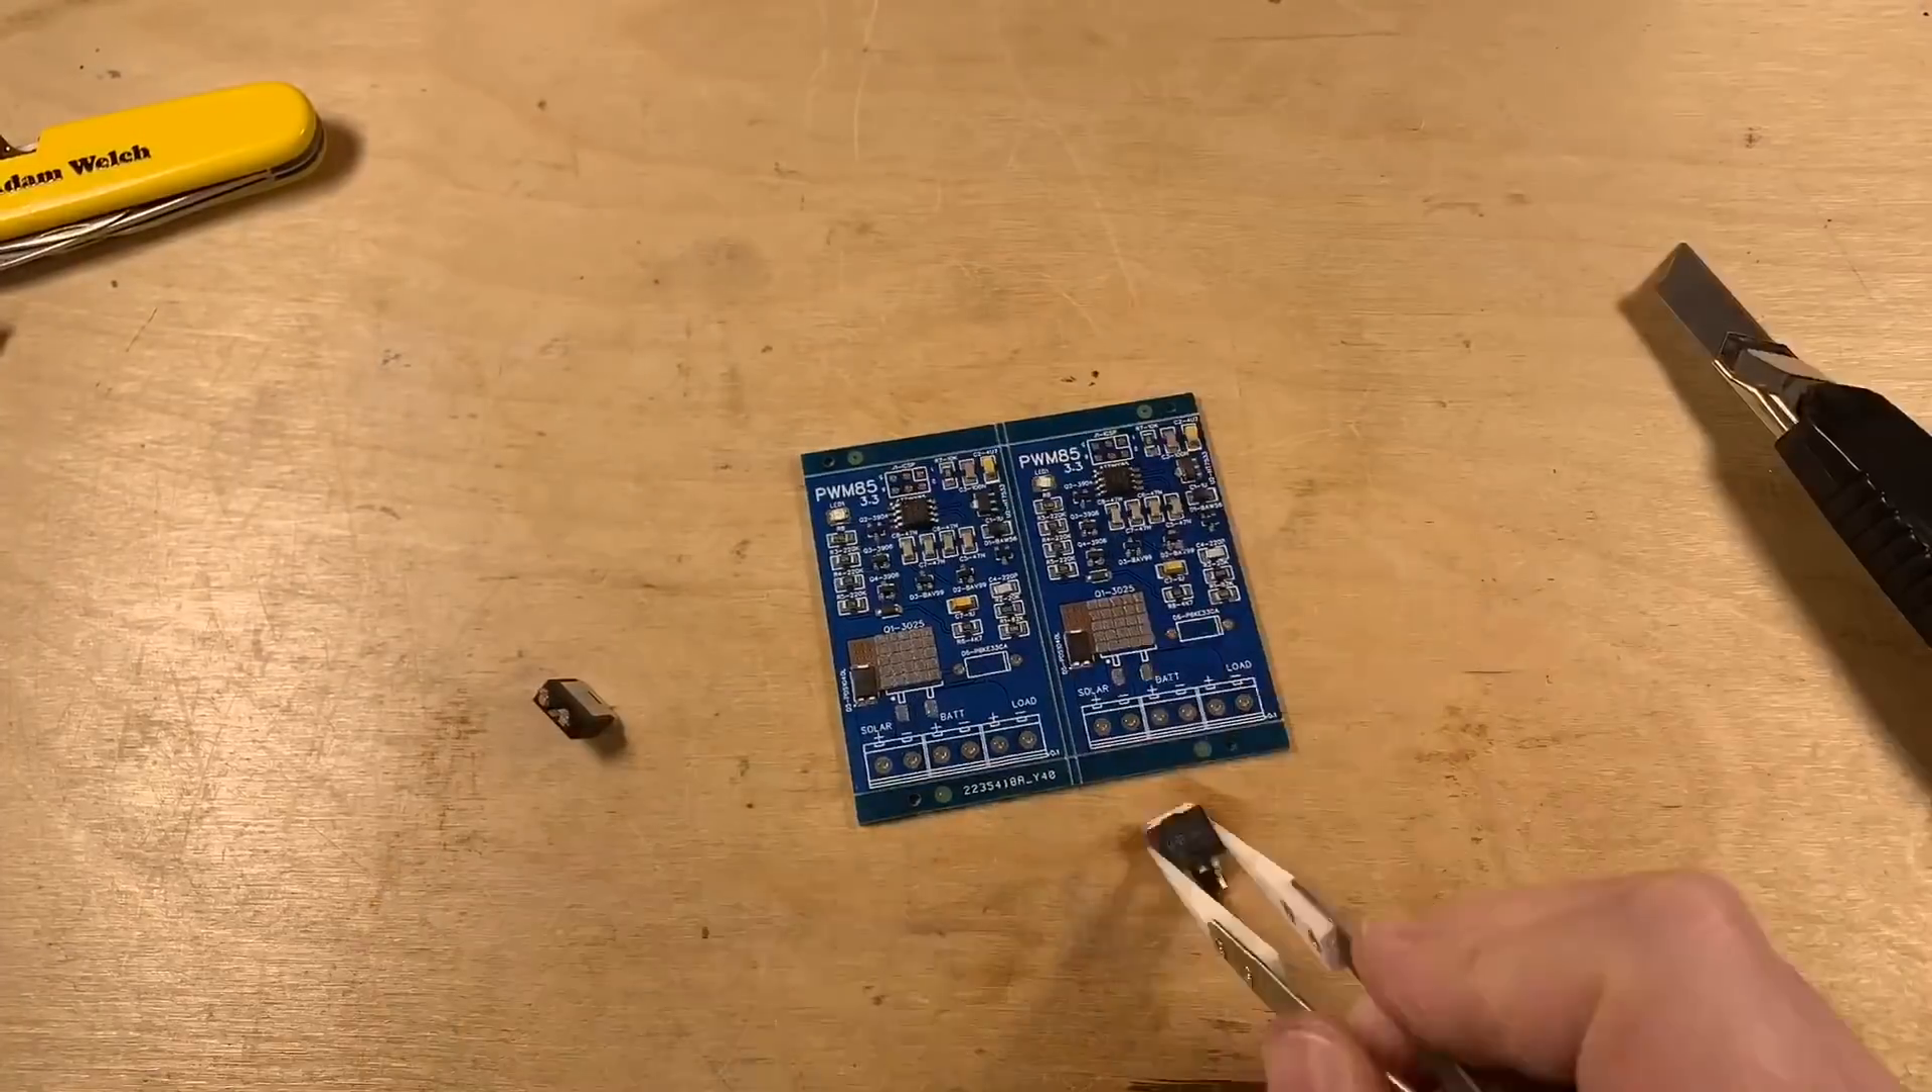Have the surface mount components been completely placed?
No.